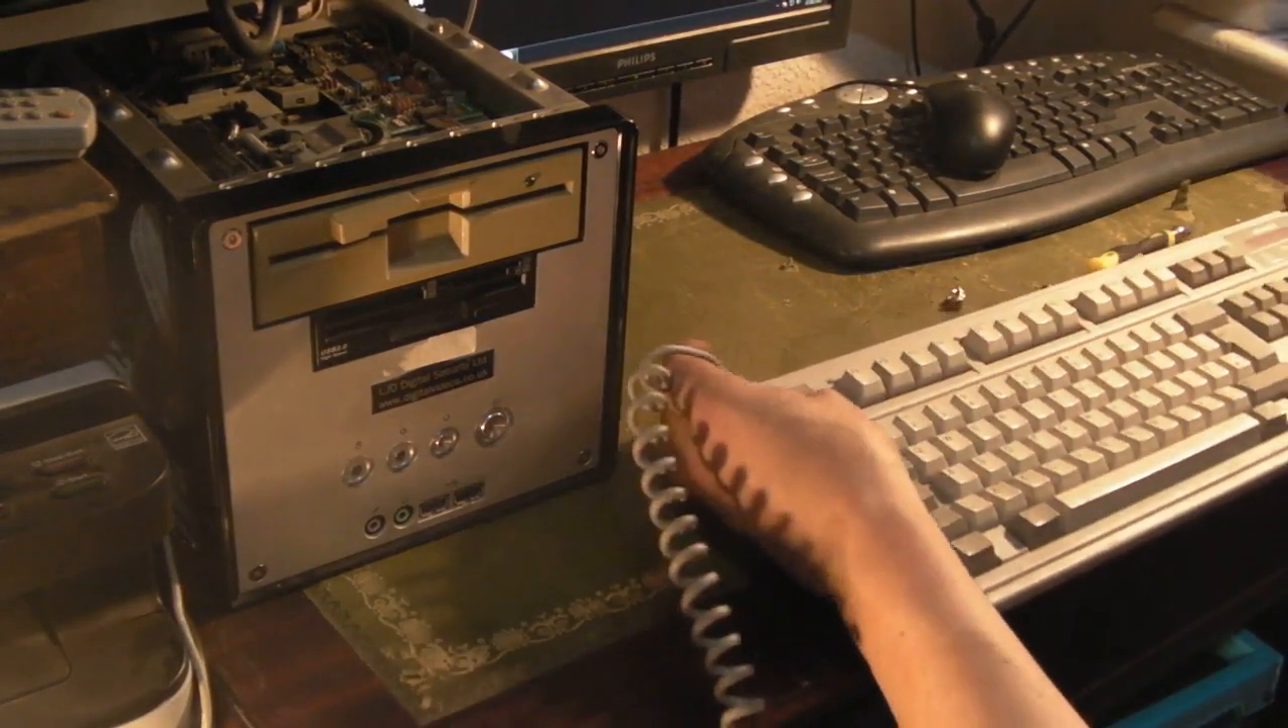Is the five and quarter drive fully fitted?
Yes.